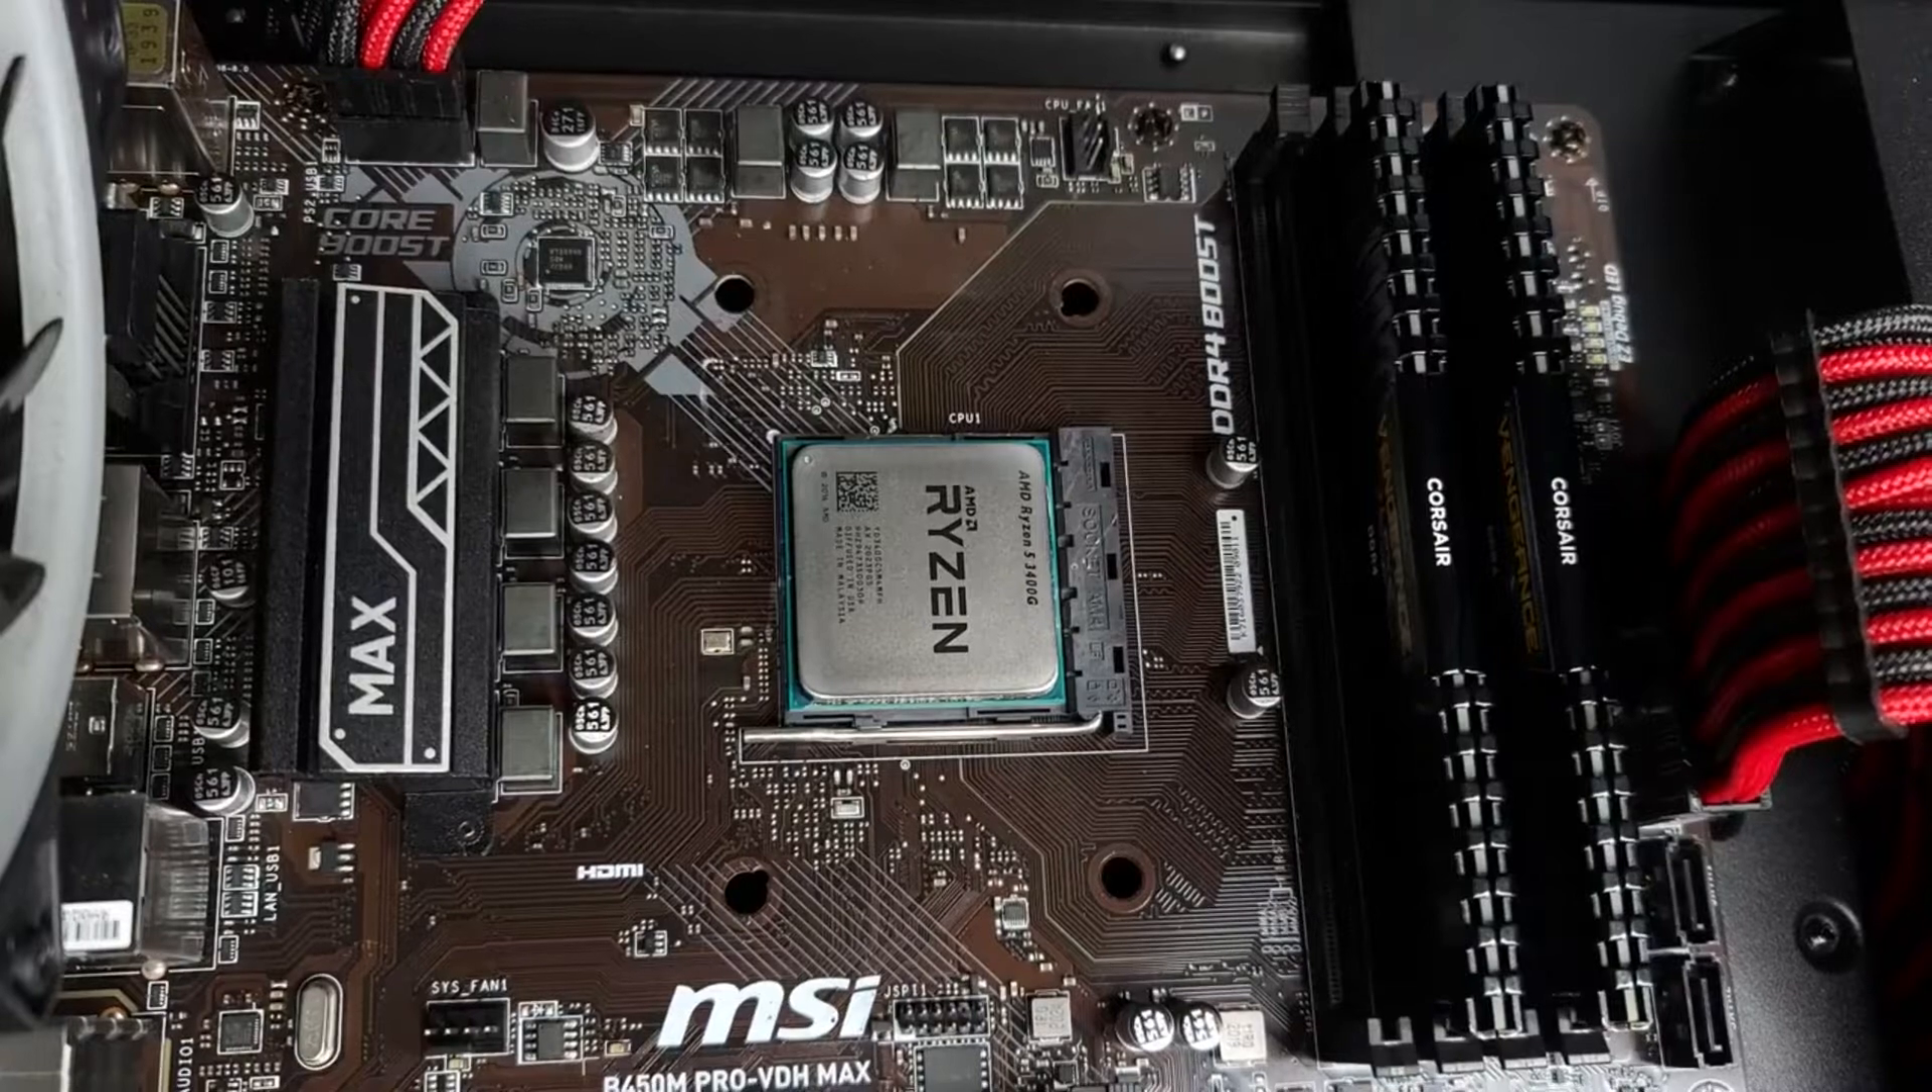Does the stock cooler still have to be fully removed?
No.